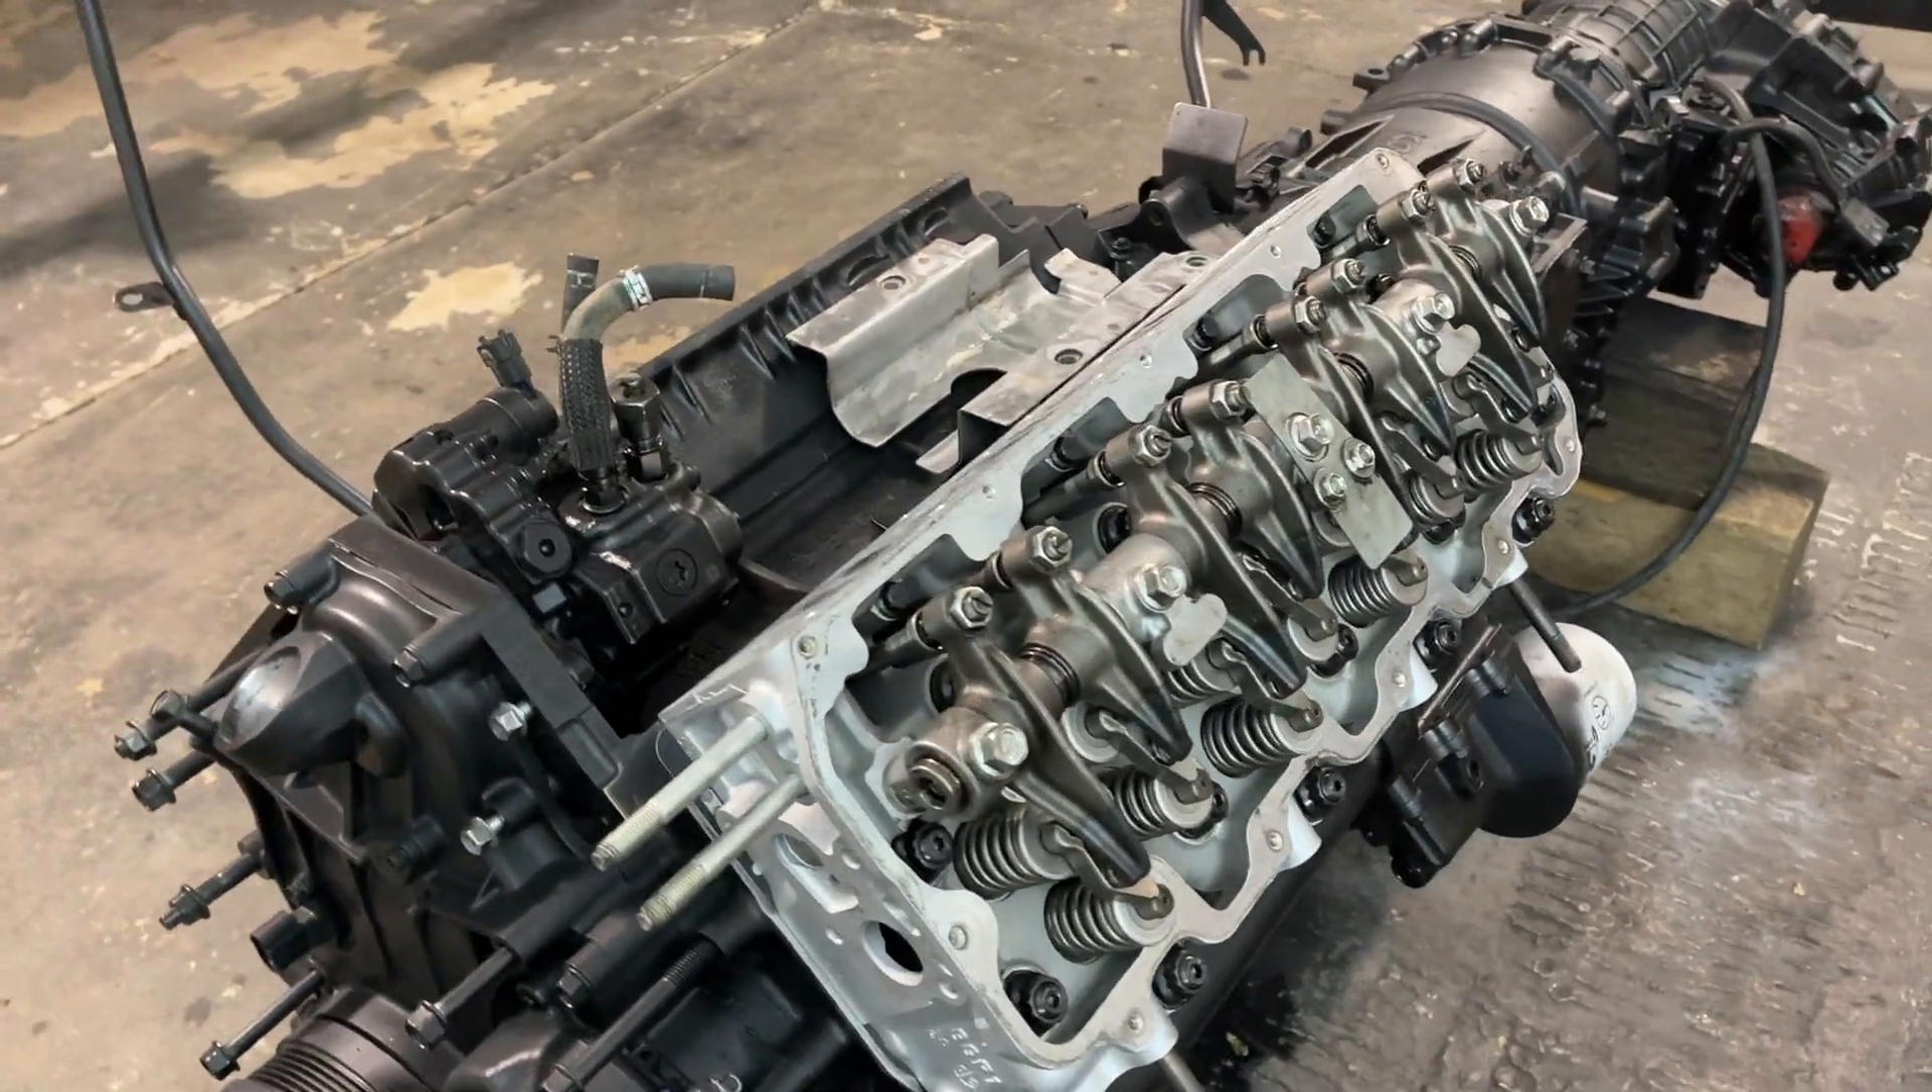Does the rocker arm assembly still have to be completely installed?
No.